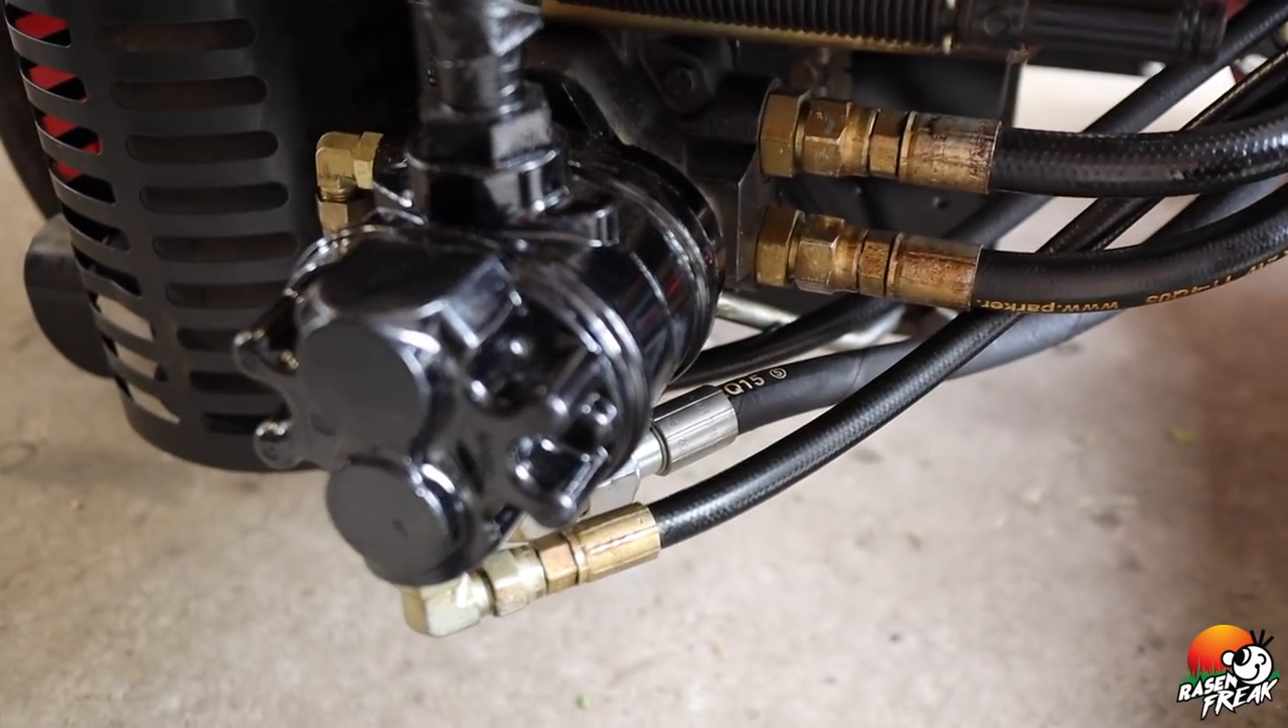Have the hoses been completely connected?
Yes.